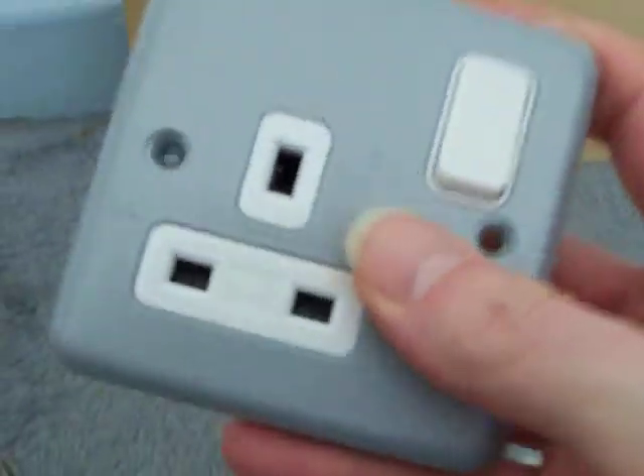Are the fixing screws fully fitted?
No.